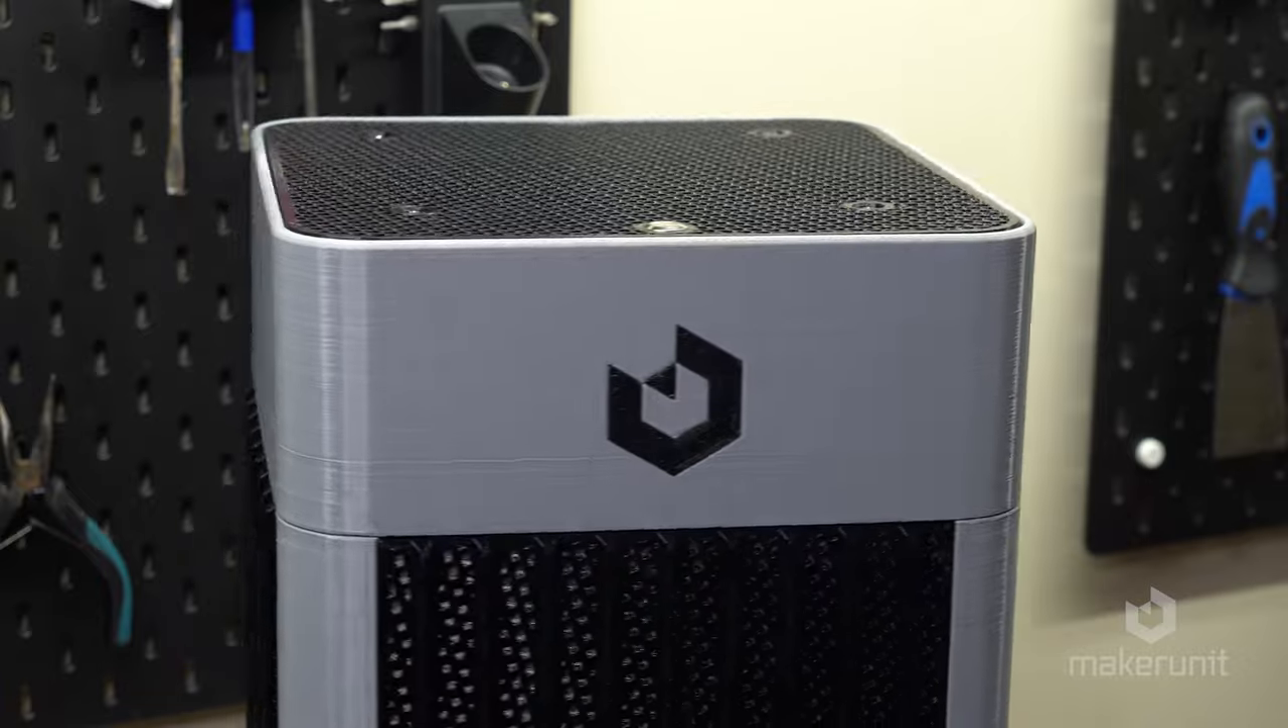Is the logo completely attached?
Yes.